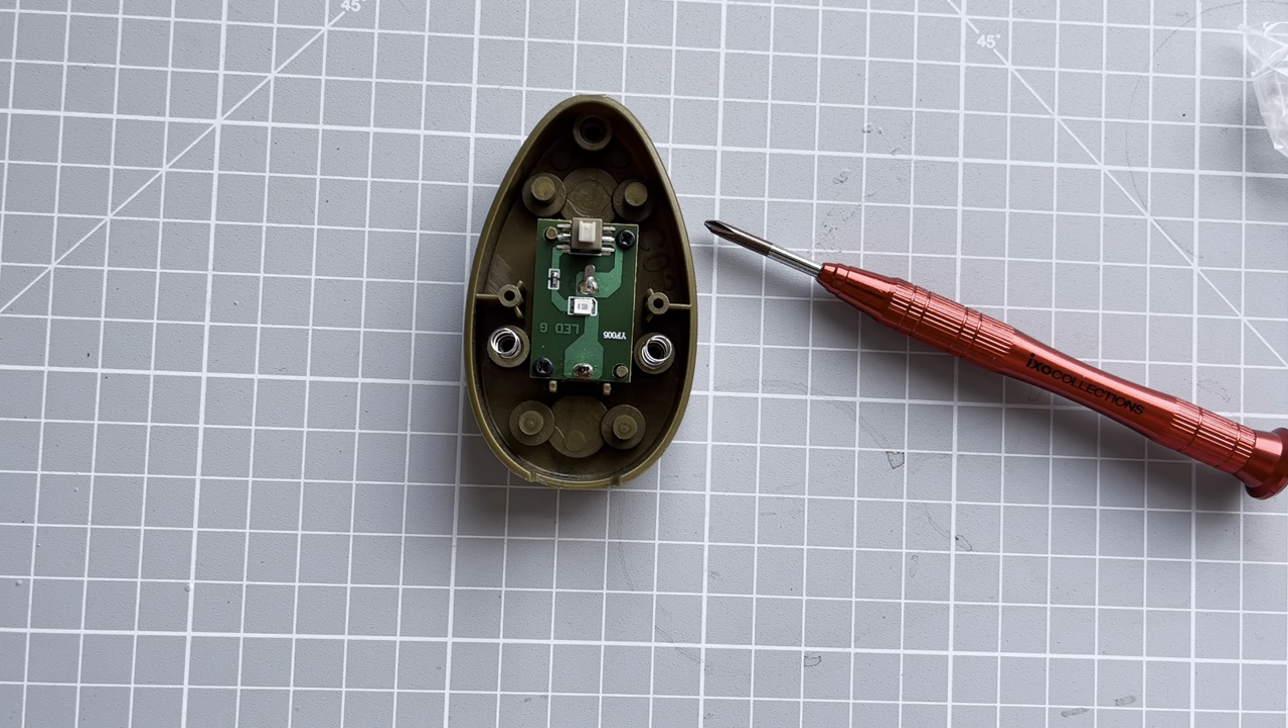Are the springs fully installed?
Yes.